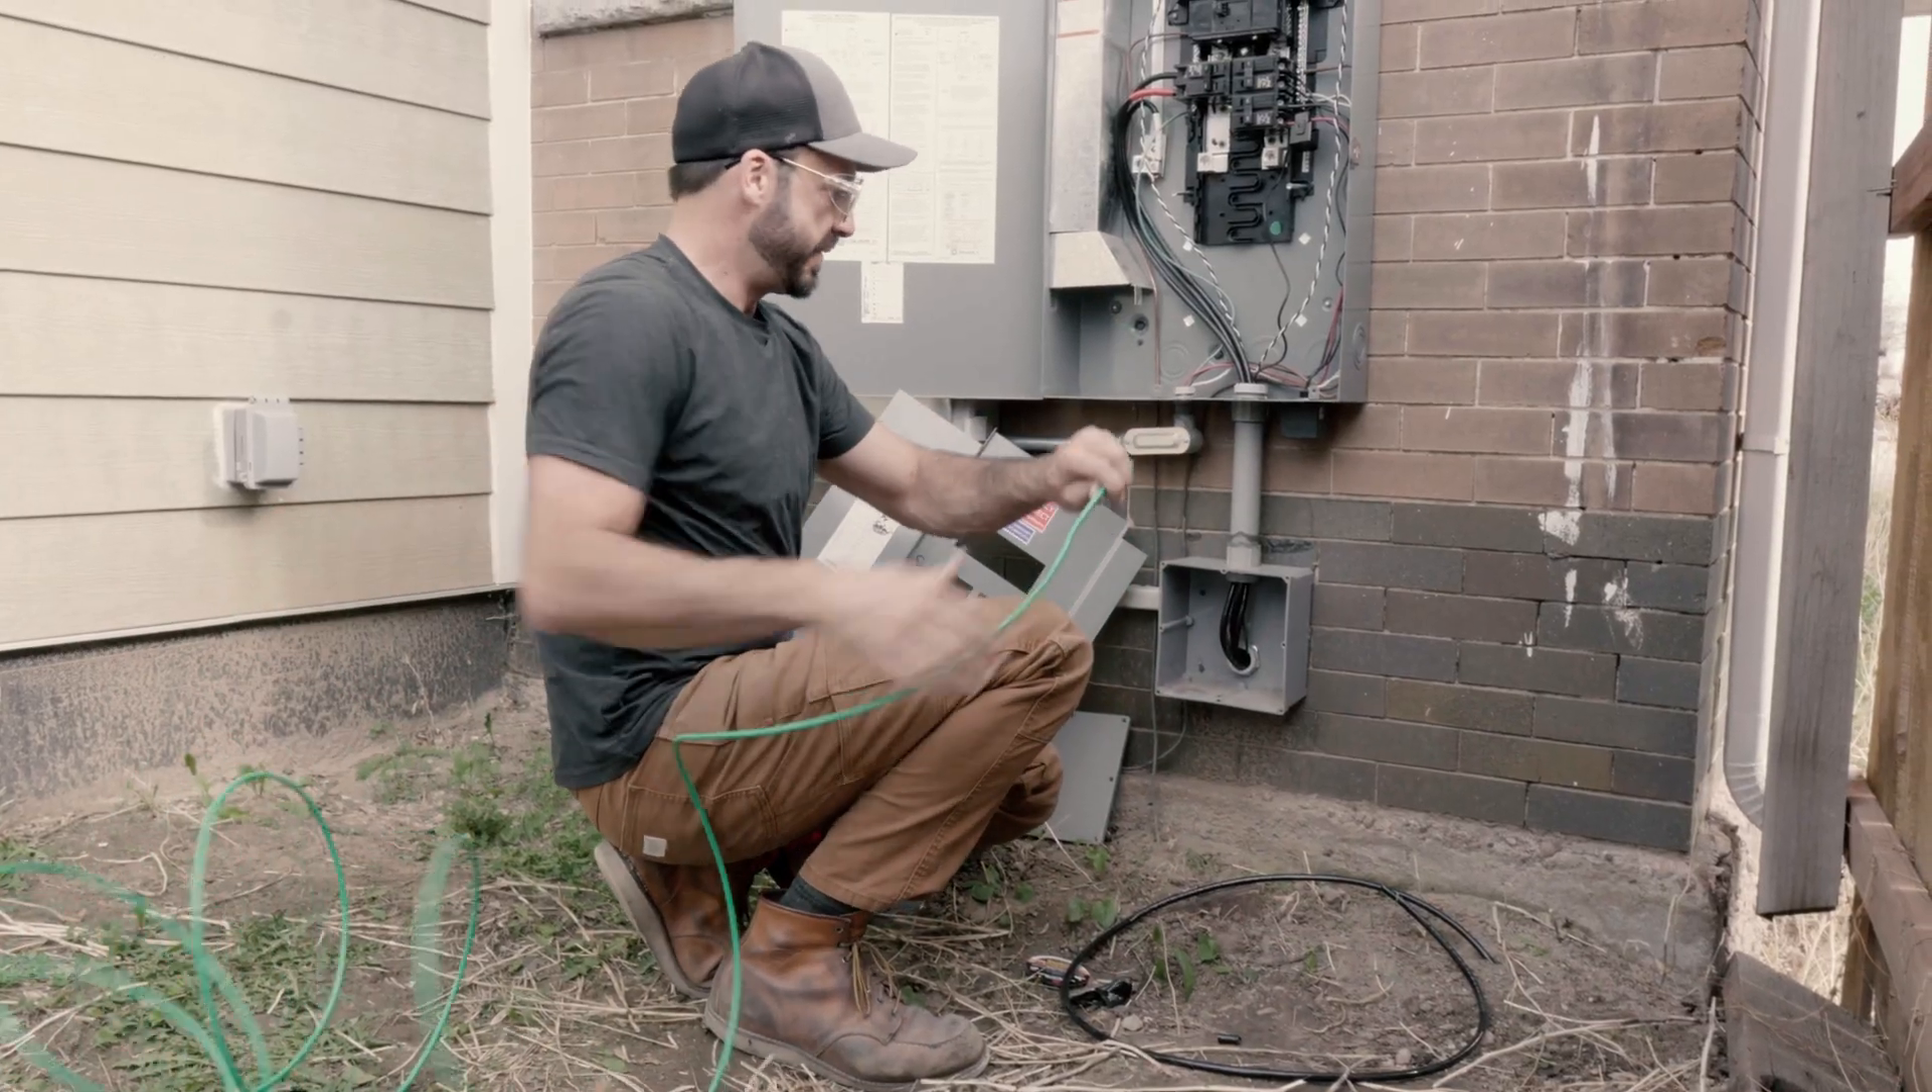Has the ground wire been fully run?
No.